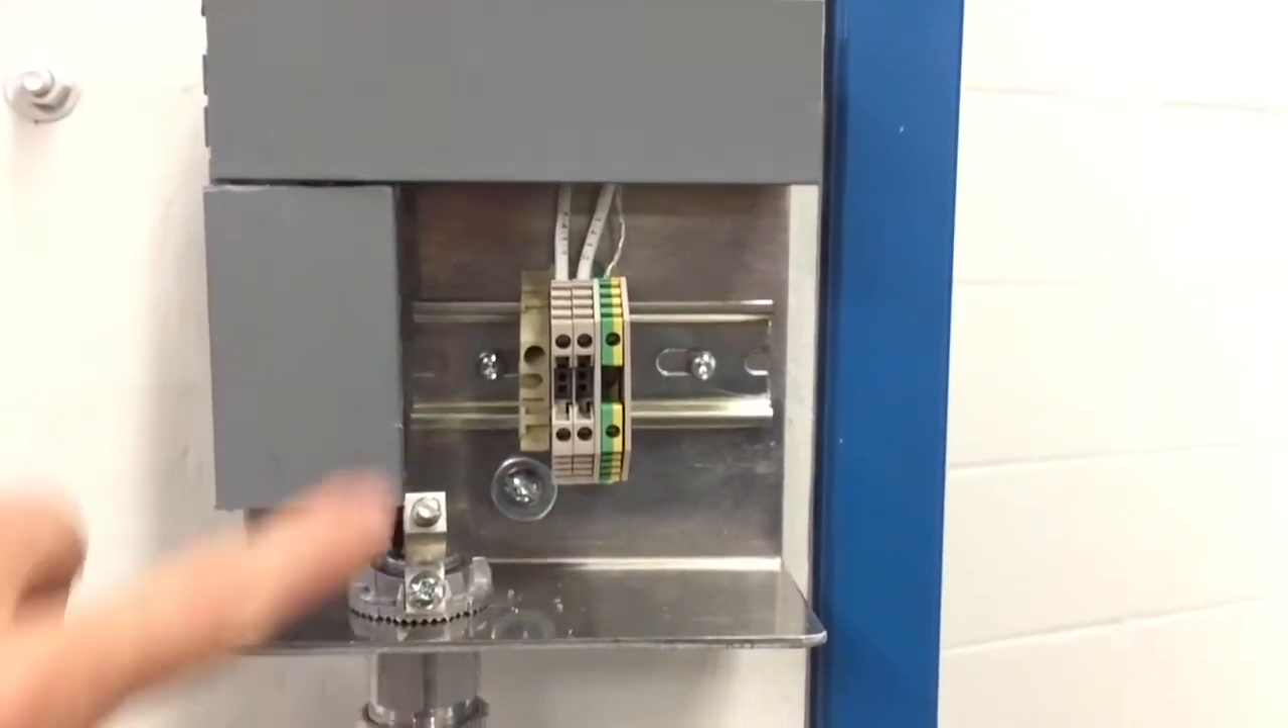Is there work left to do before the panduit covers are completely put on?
No.